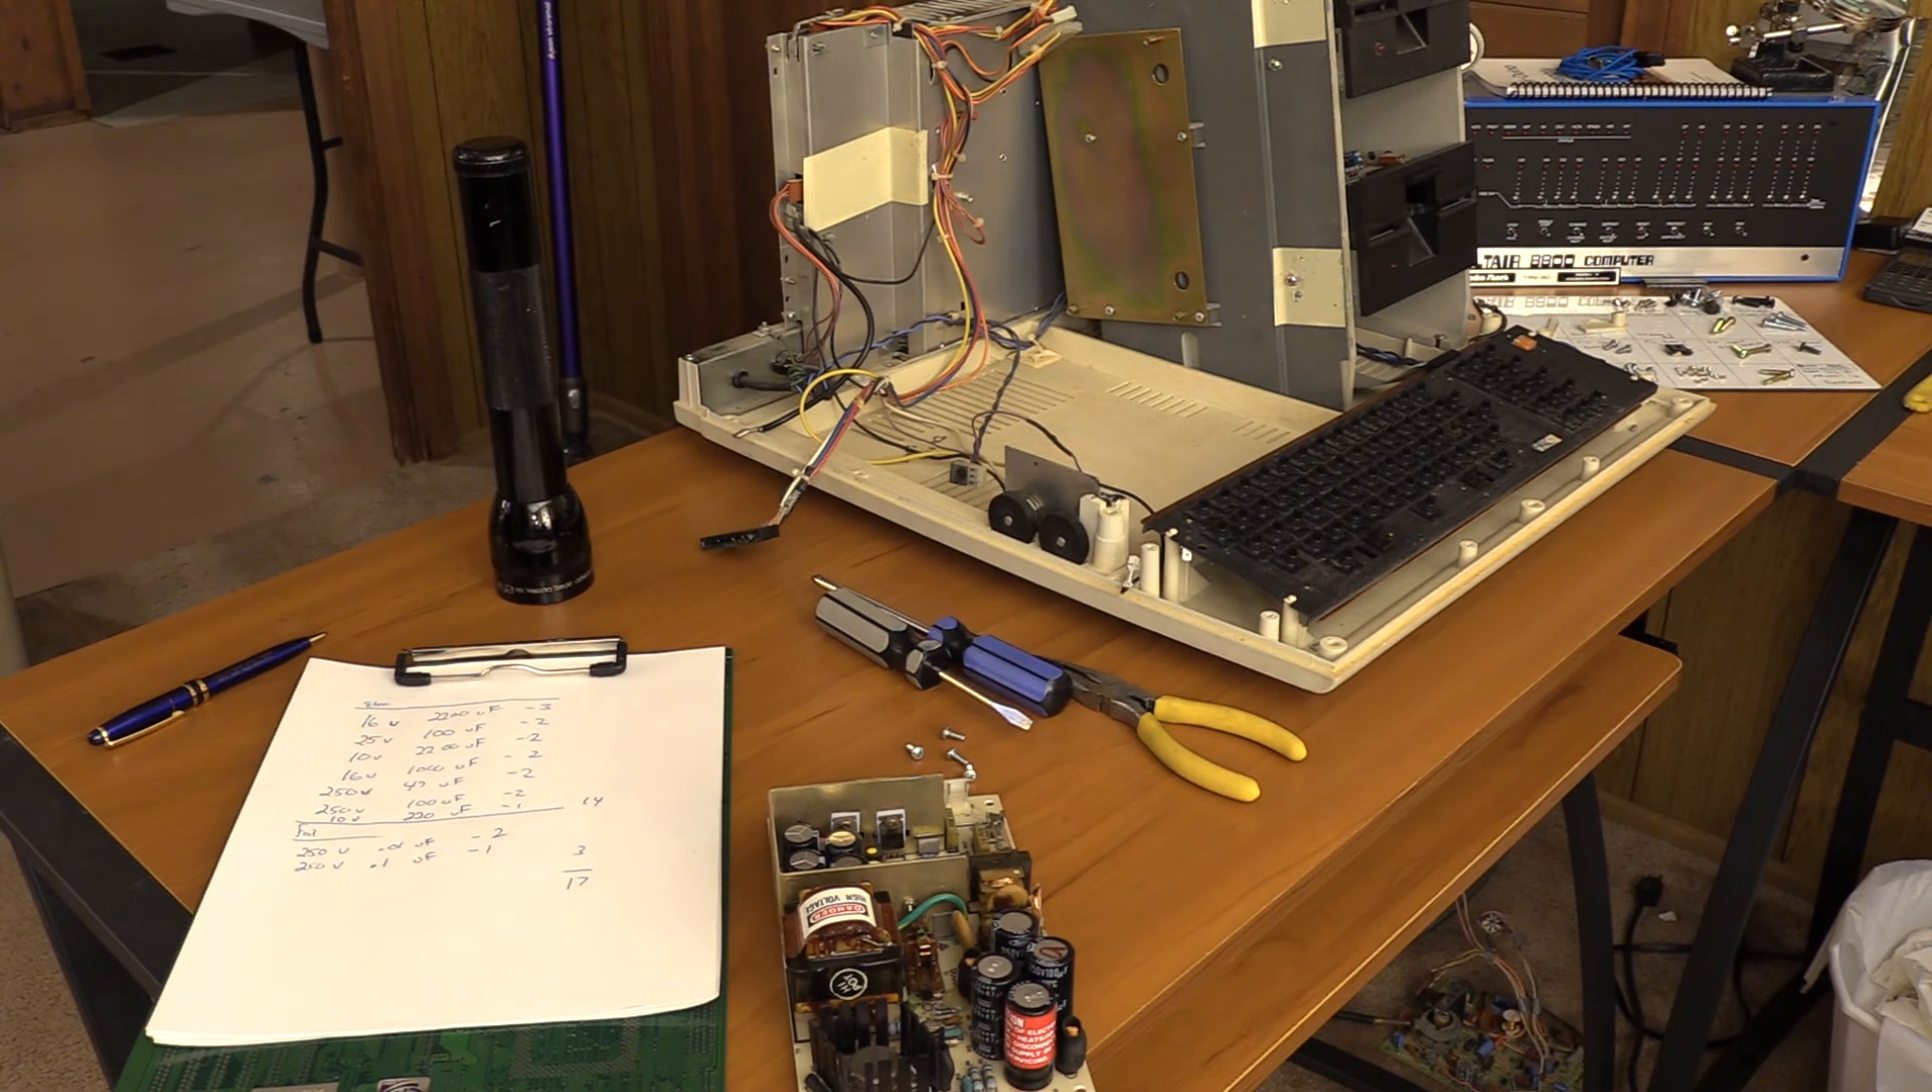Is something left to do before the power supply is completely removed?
No.